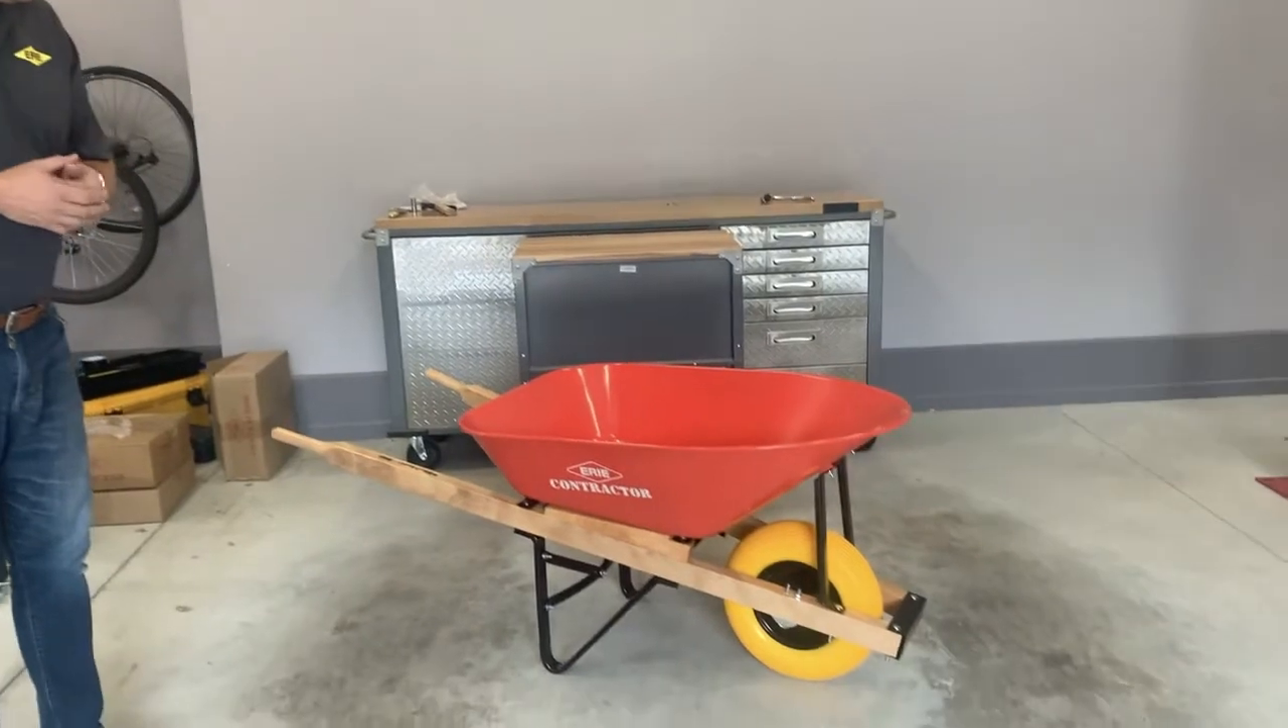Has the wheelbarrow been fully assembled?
Yes.